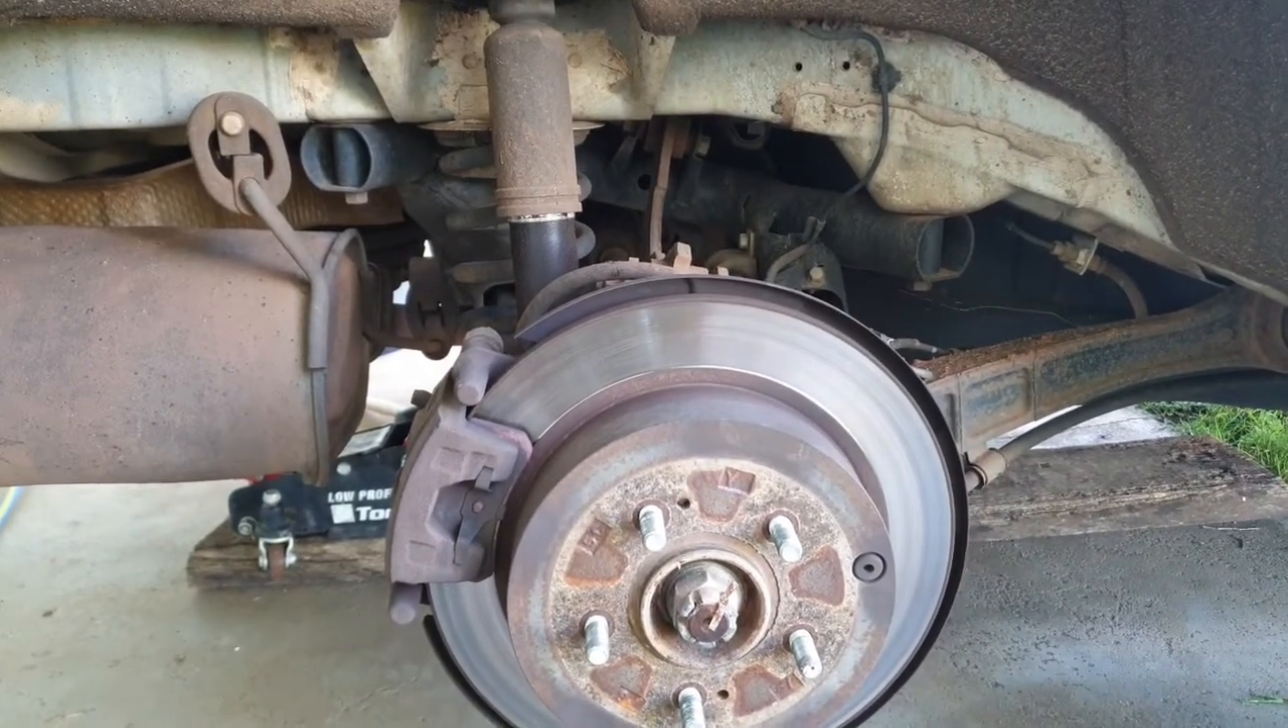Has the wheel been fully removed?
Yes.